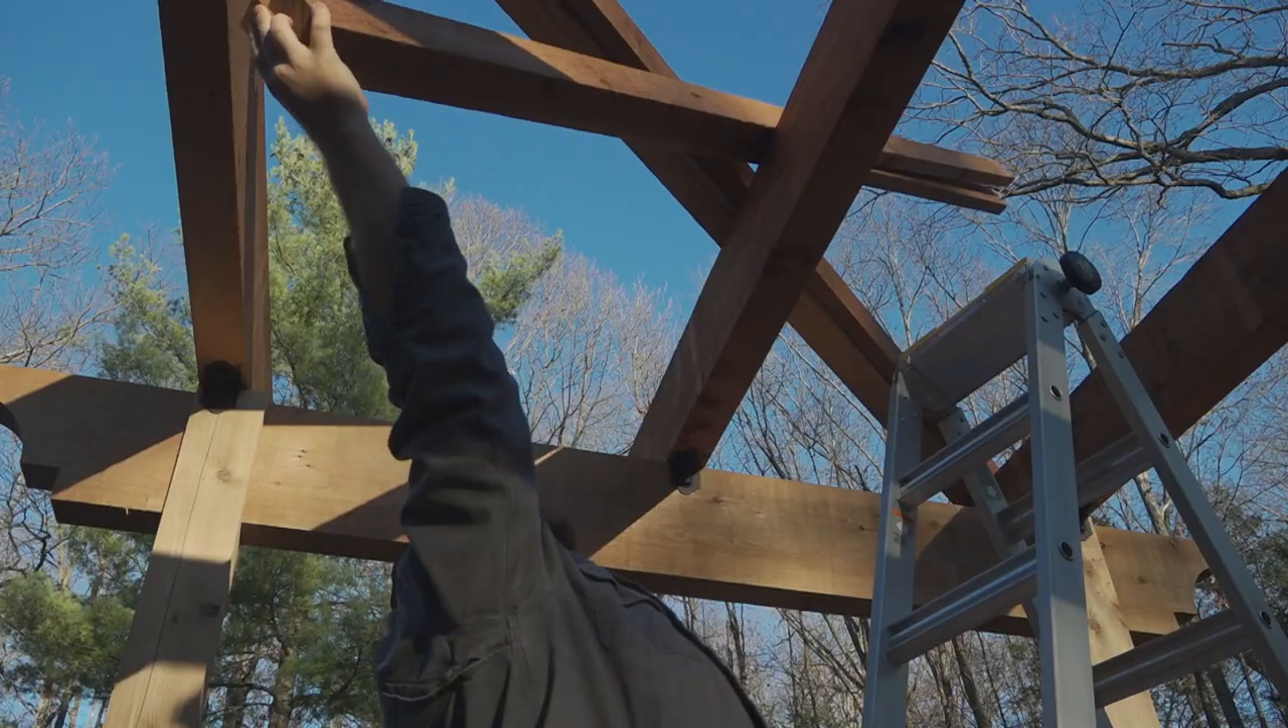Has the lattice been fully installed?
No.